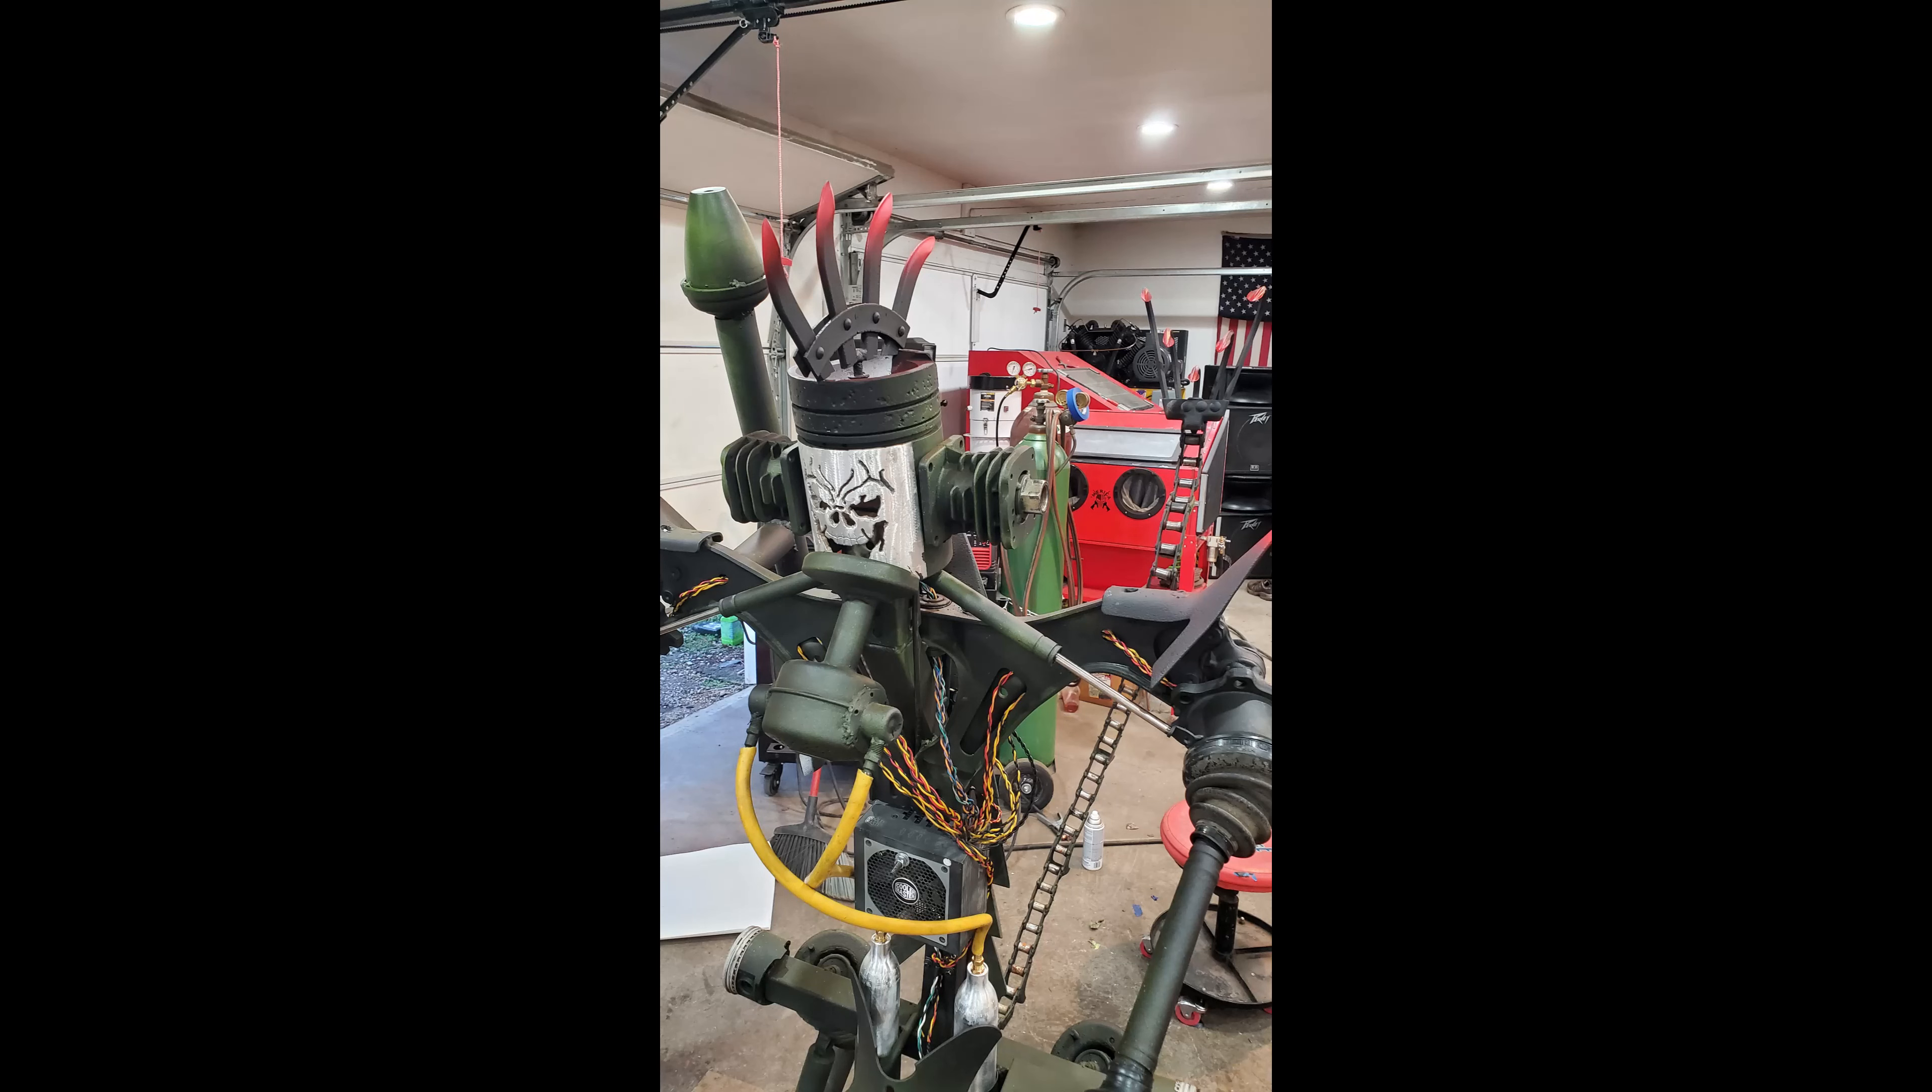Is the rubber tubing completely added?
Yes.